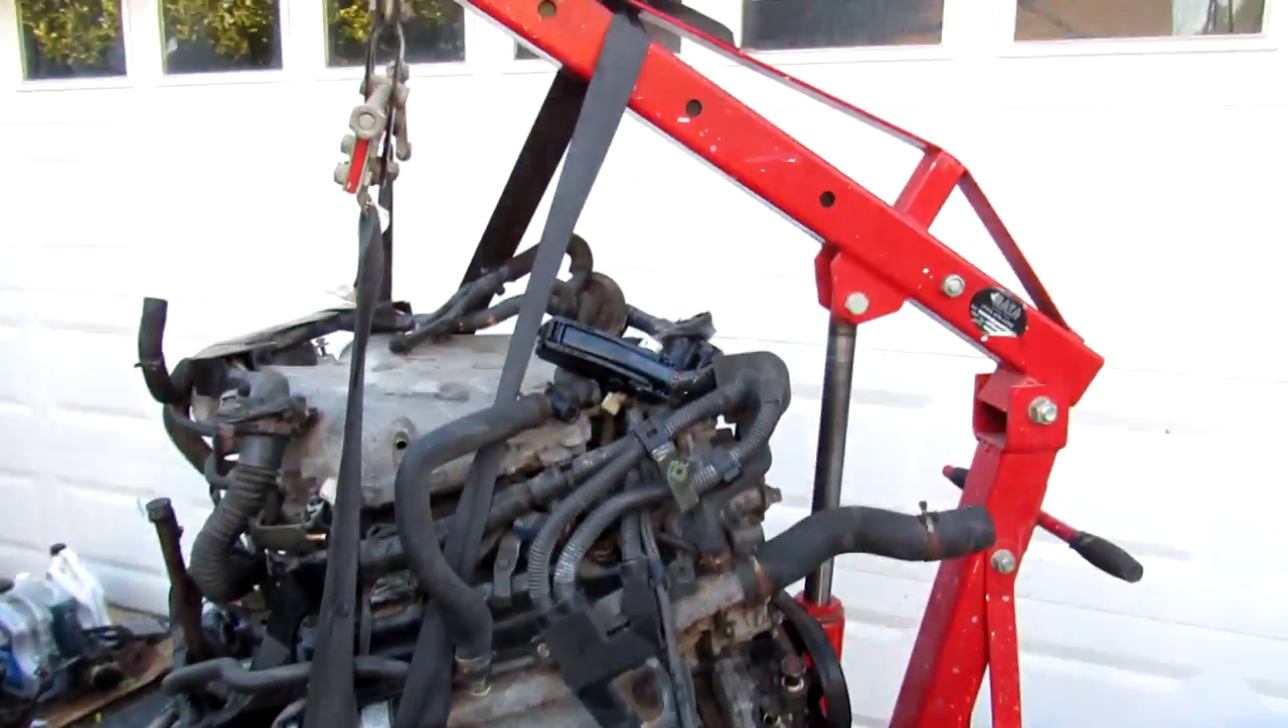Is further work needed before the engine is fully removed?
No.